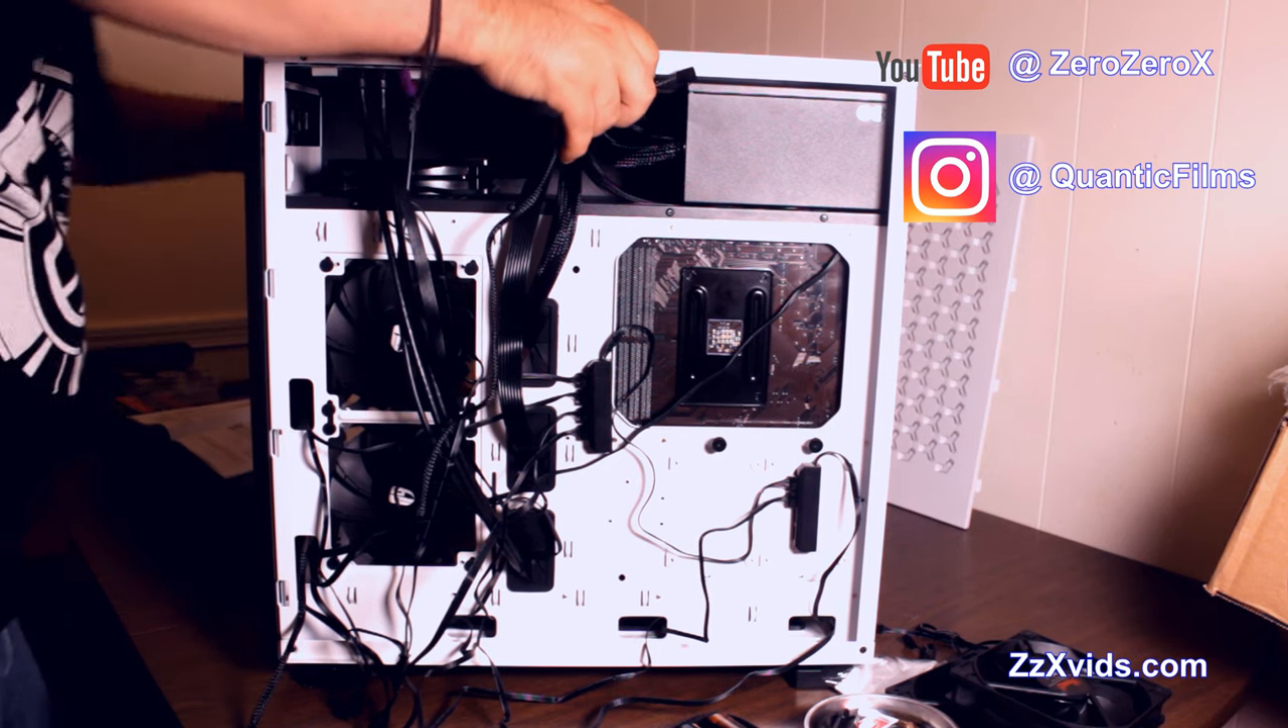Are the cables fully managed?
No.